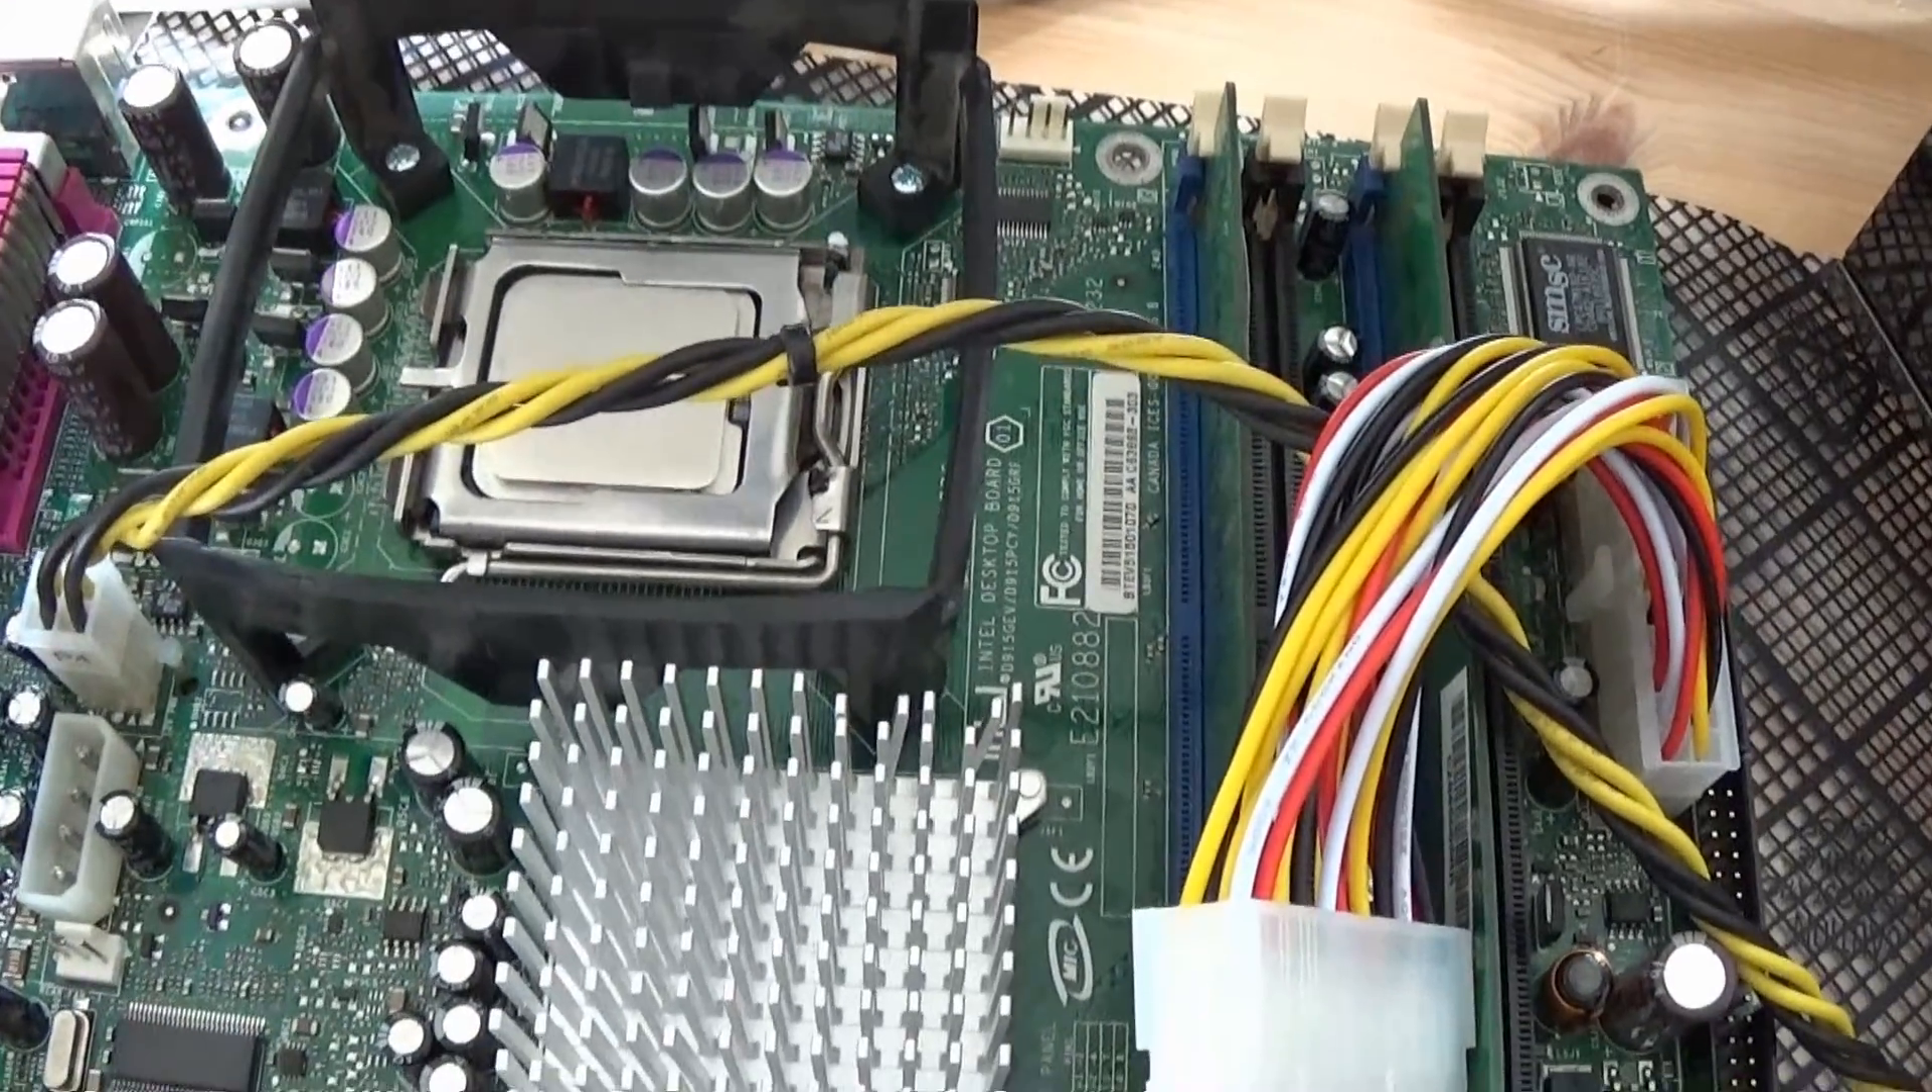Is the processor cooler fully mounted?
No.